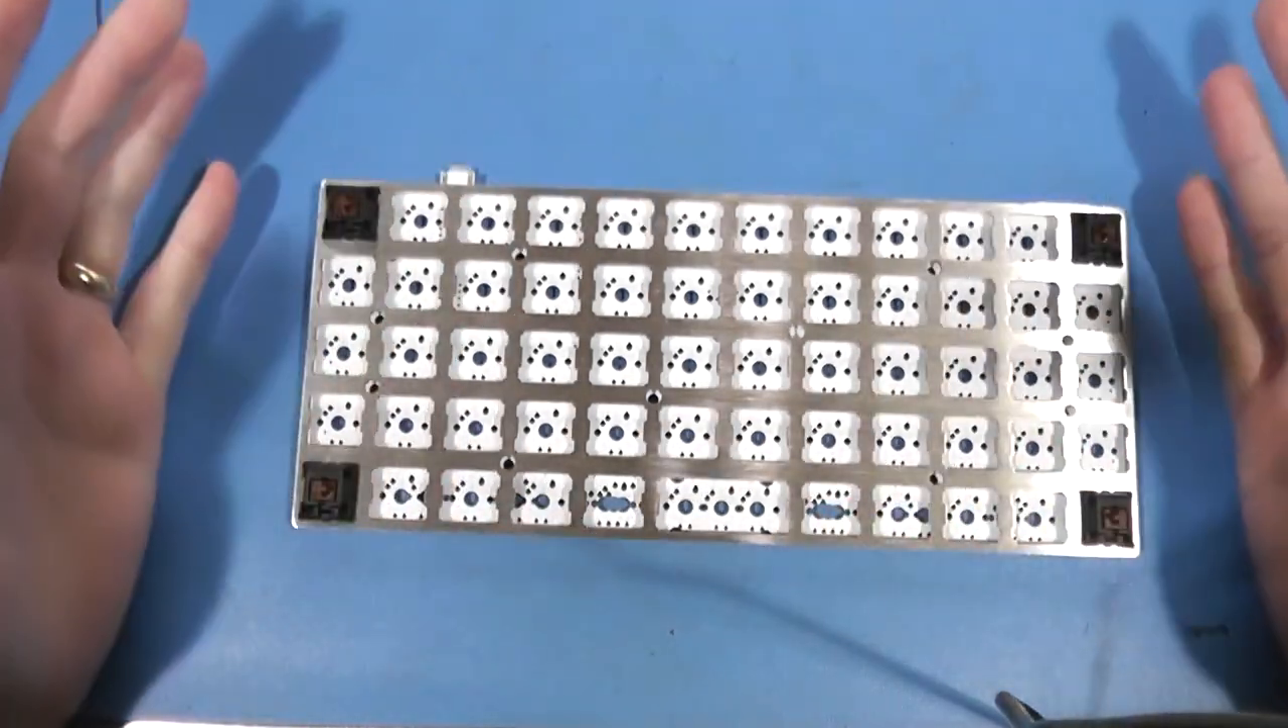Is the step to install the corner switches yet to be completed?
No.